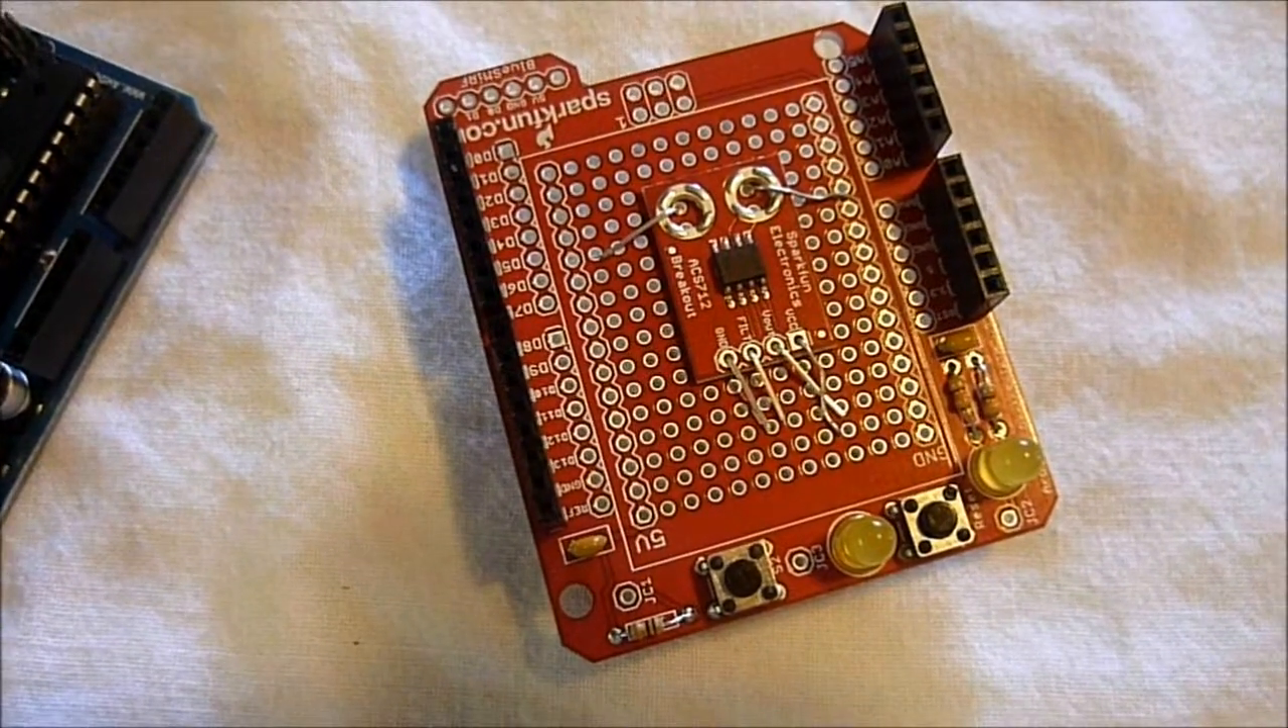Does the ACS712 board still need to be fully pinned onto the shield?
No.